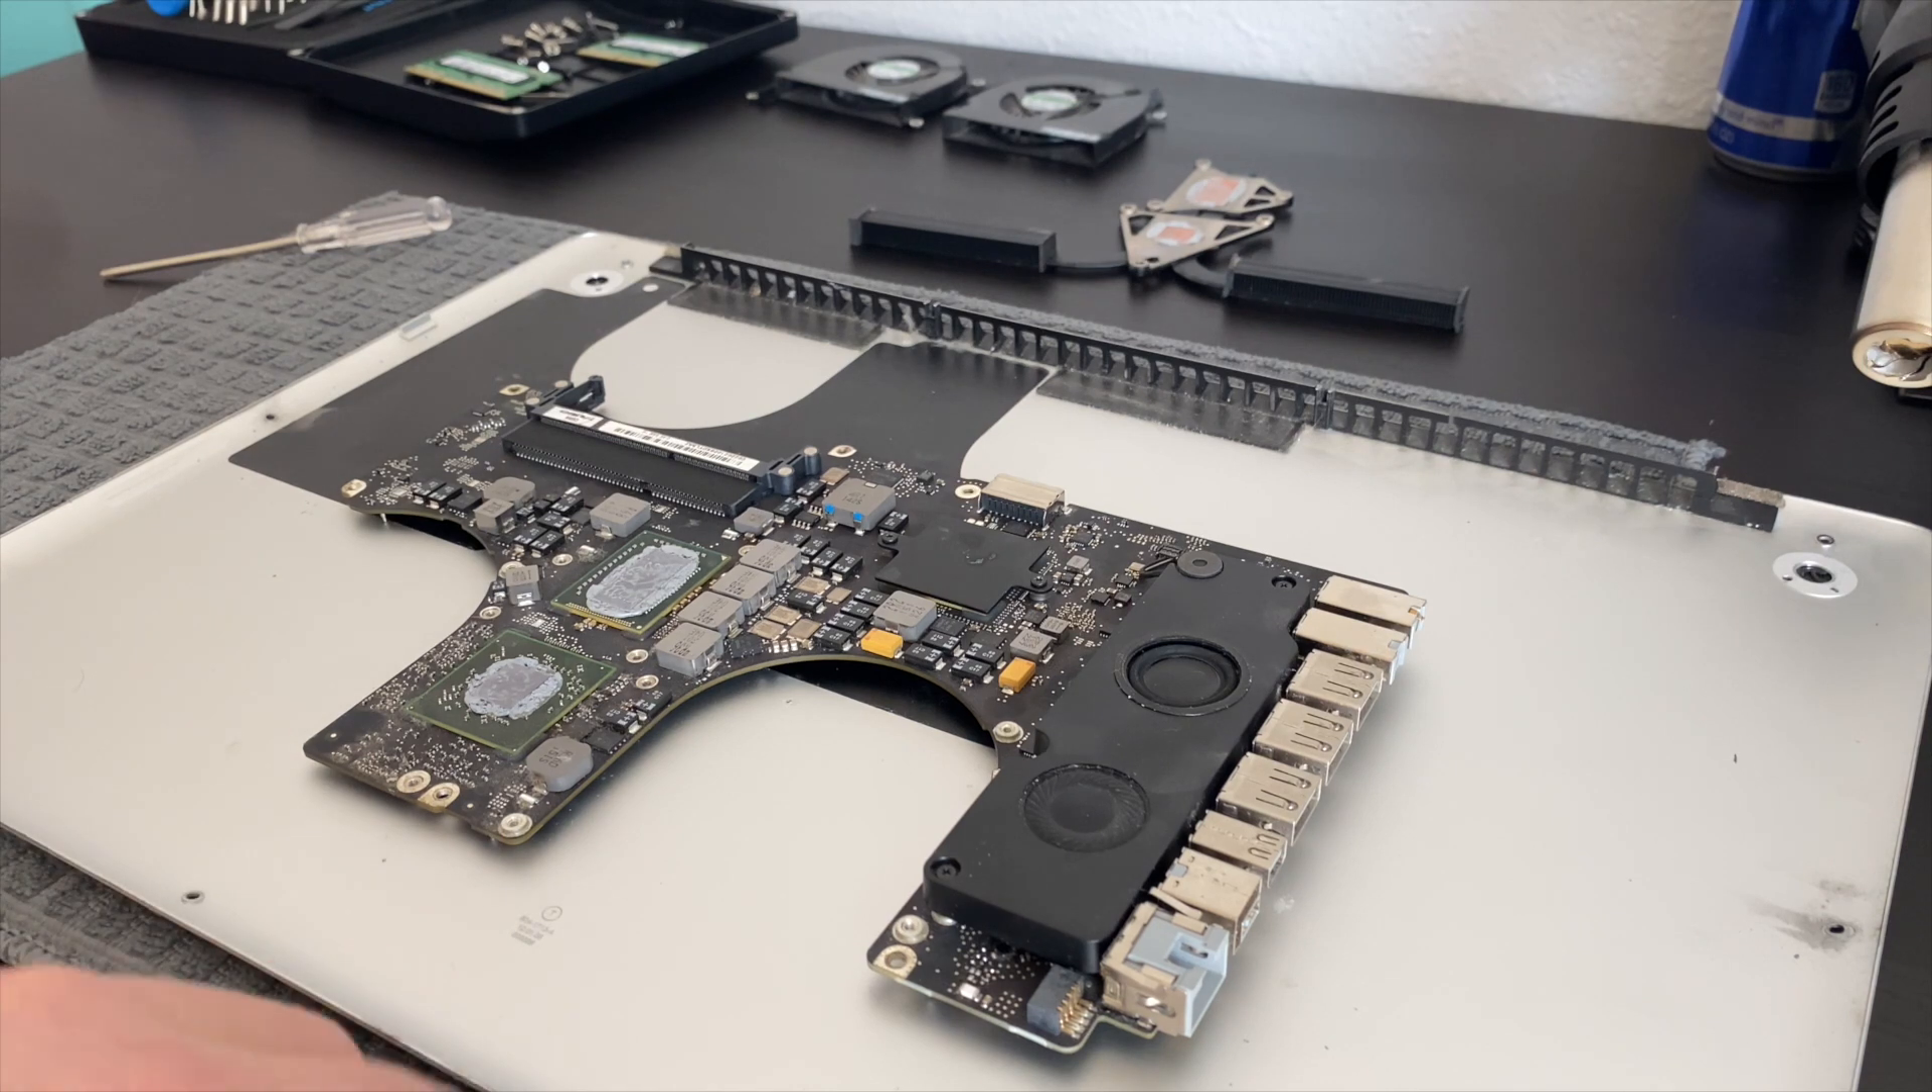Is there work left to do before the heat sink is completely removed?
No.